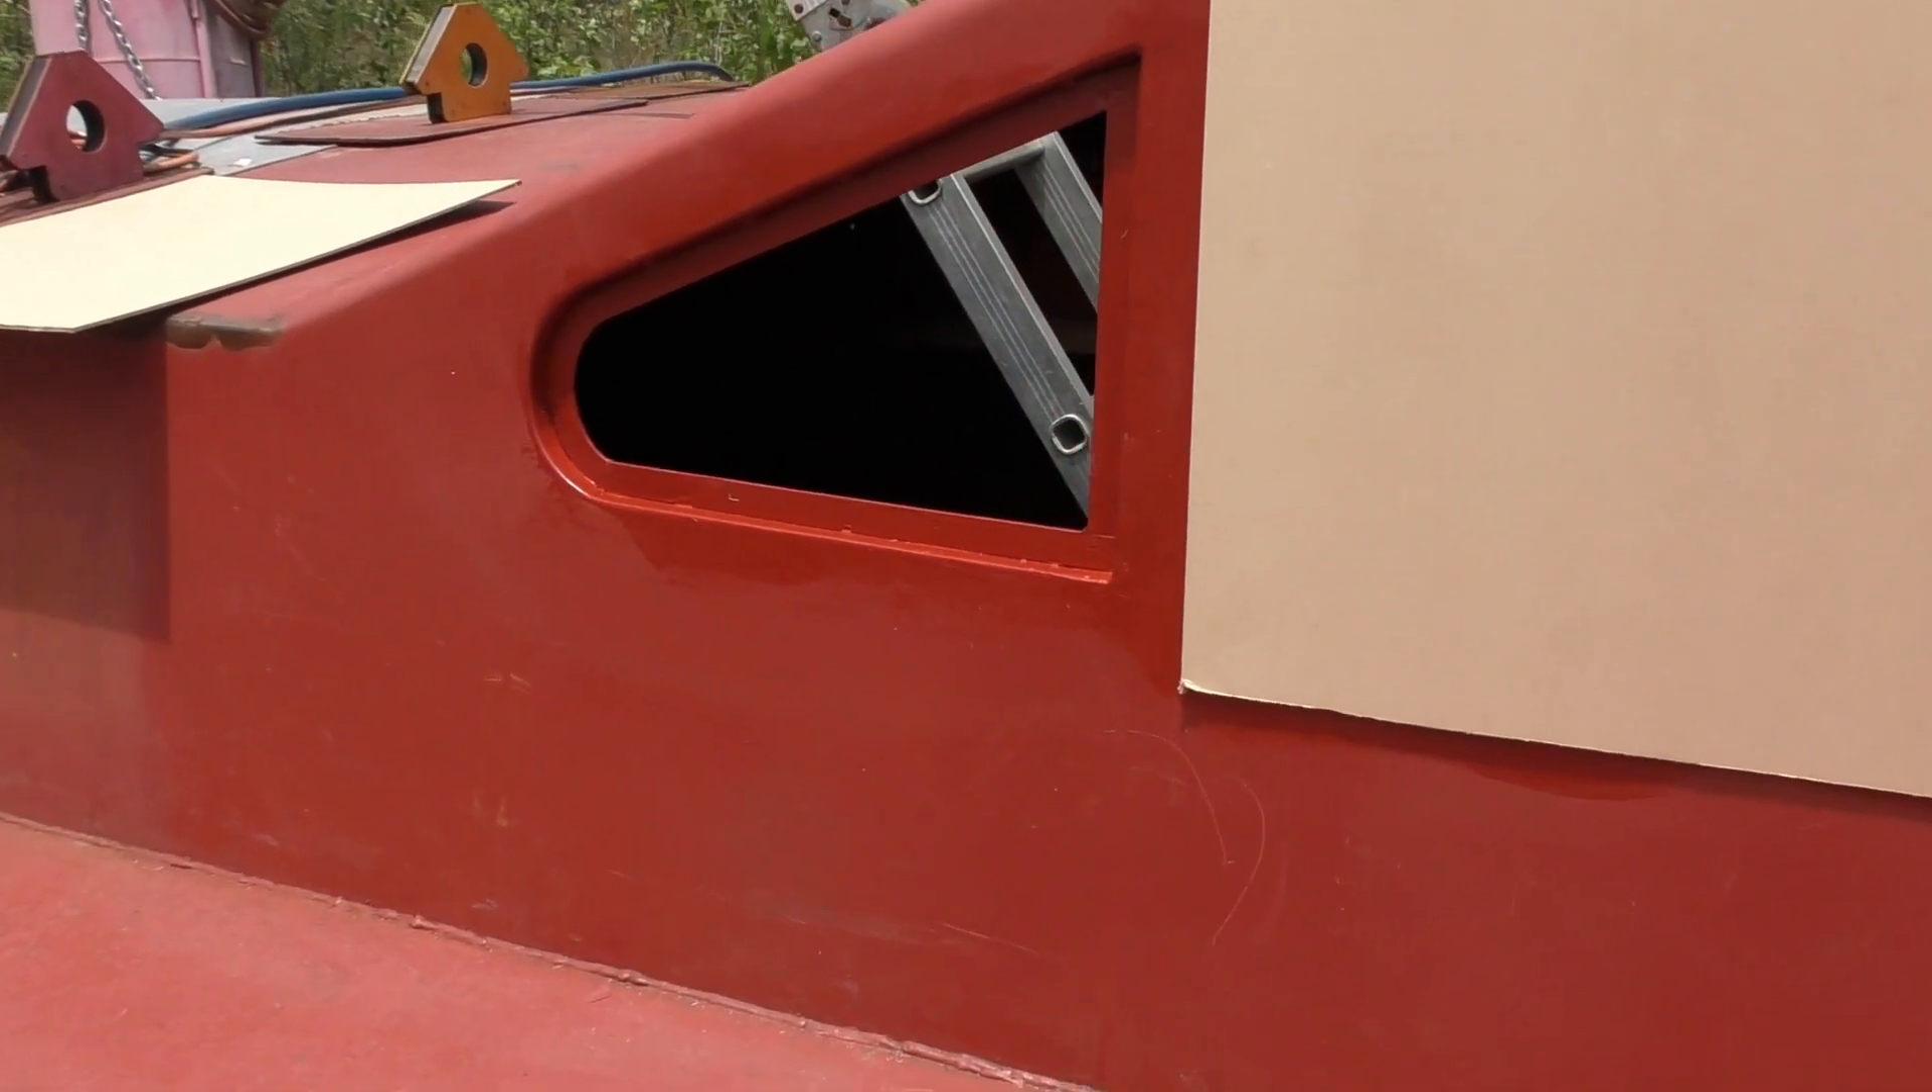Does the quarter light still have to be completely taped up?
Yes.